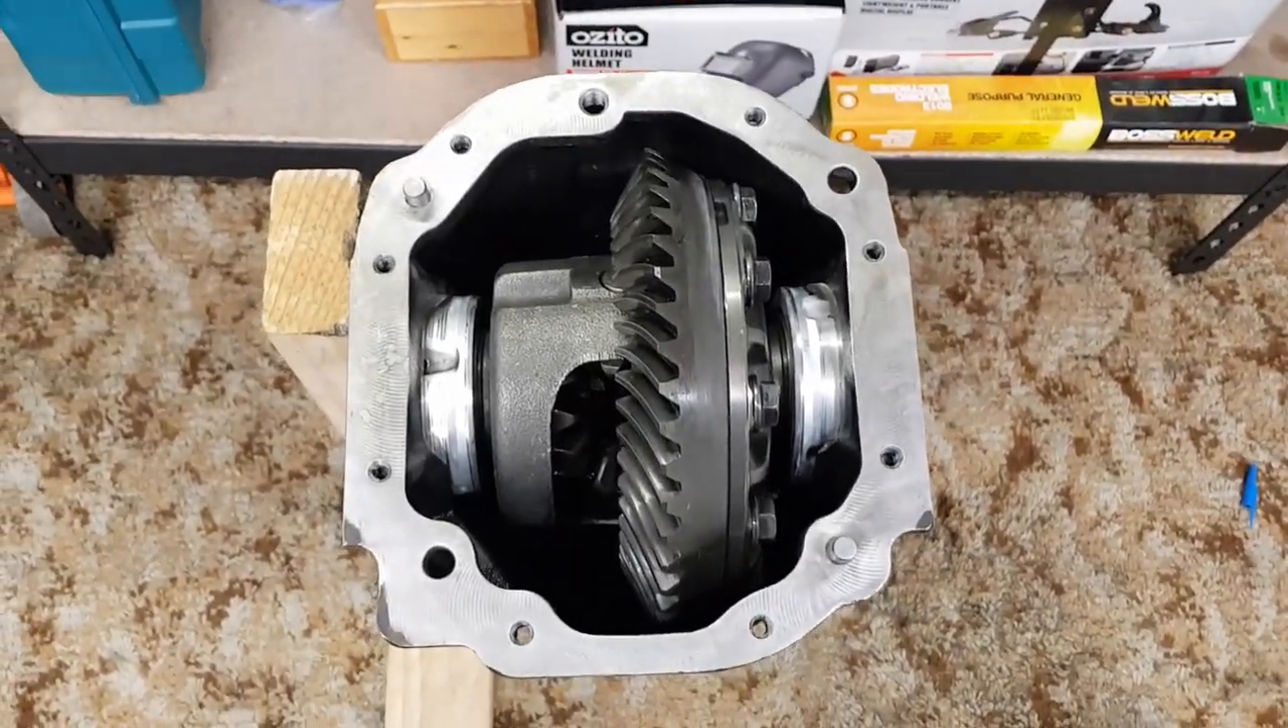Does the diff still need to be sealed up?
Yes.